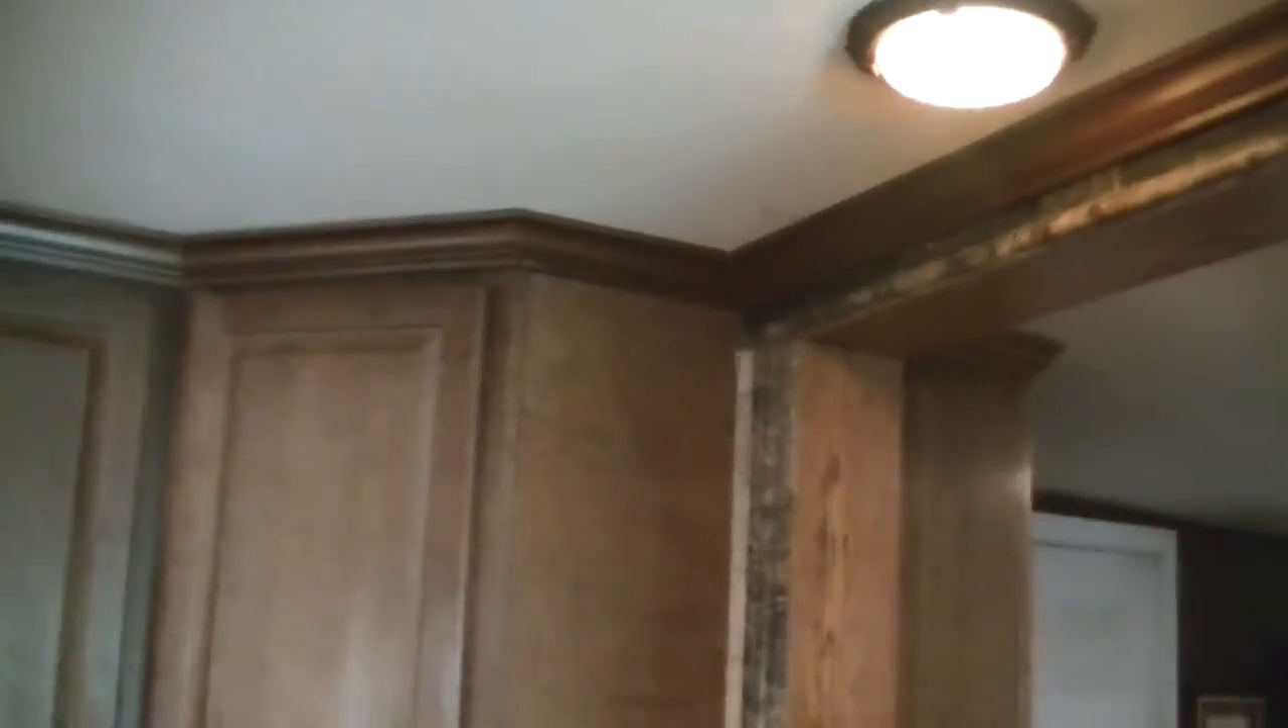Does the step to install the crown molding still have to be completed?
No.